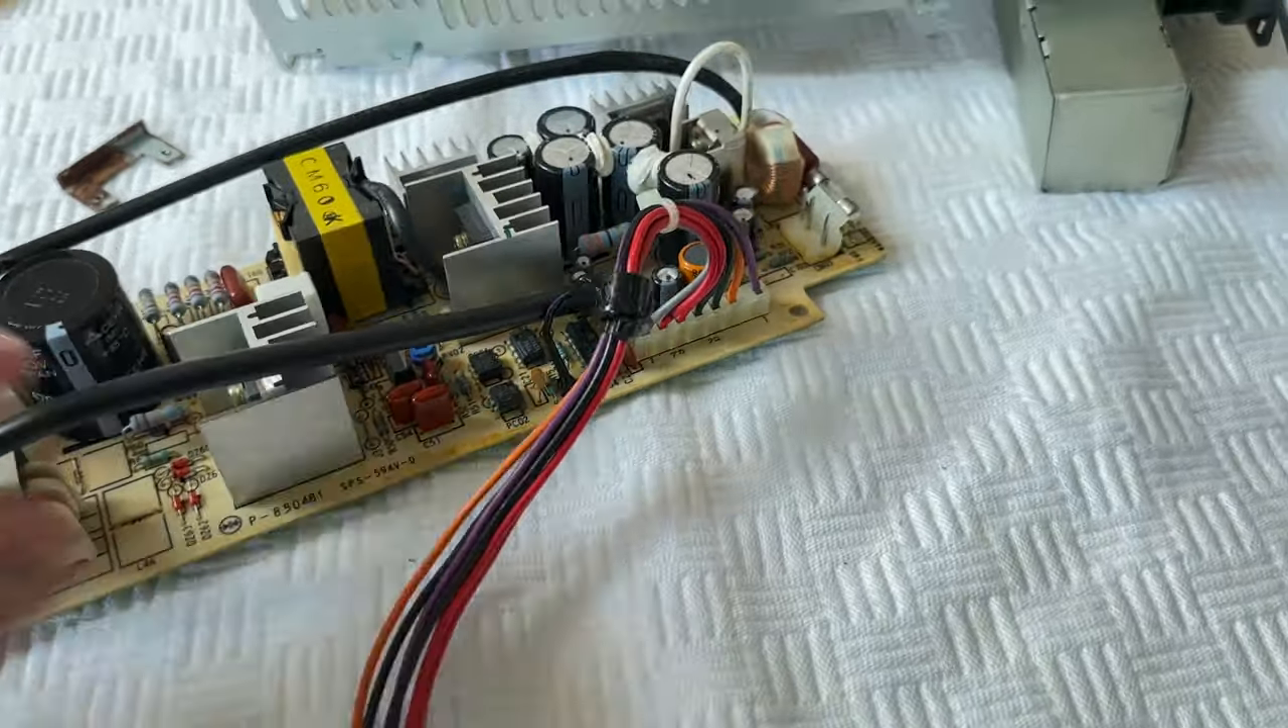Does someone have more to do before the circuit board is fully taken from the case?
No.